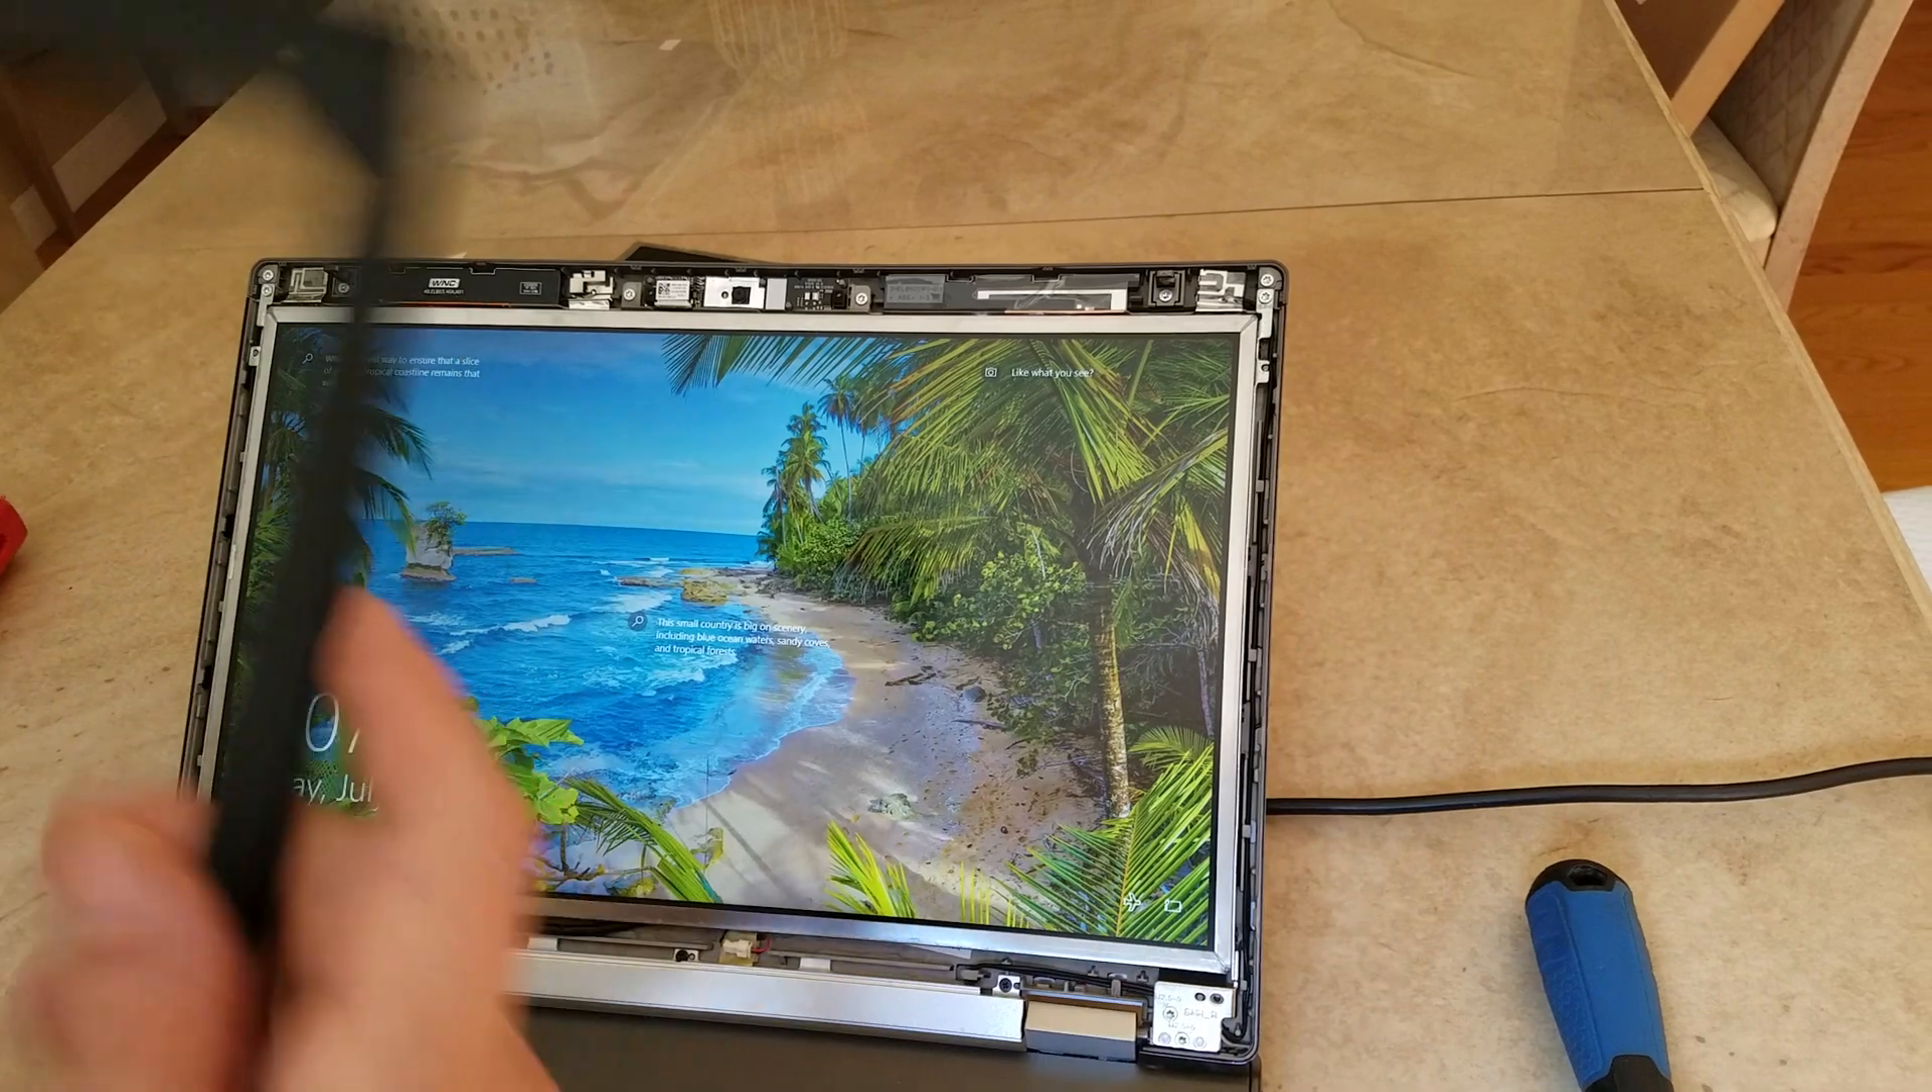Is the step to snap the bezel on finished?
No.